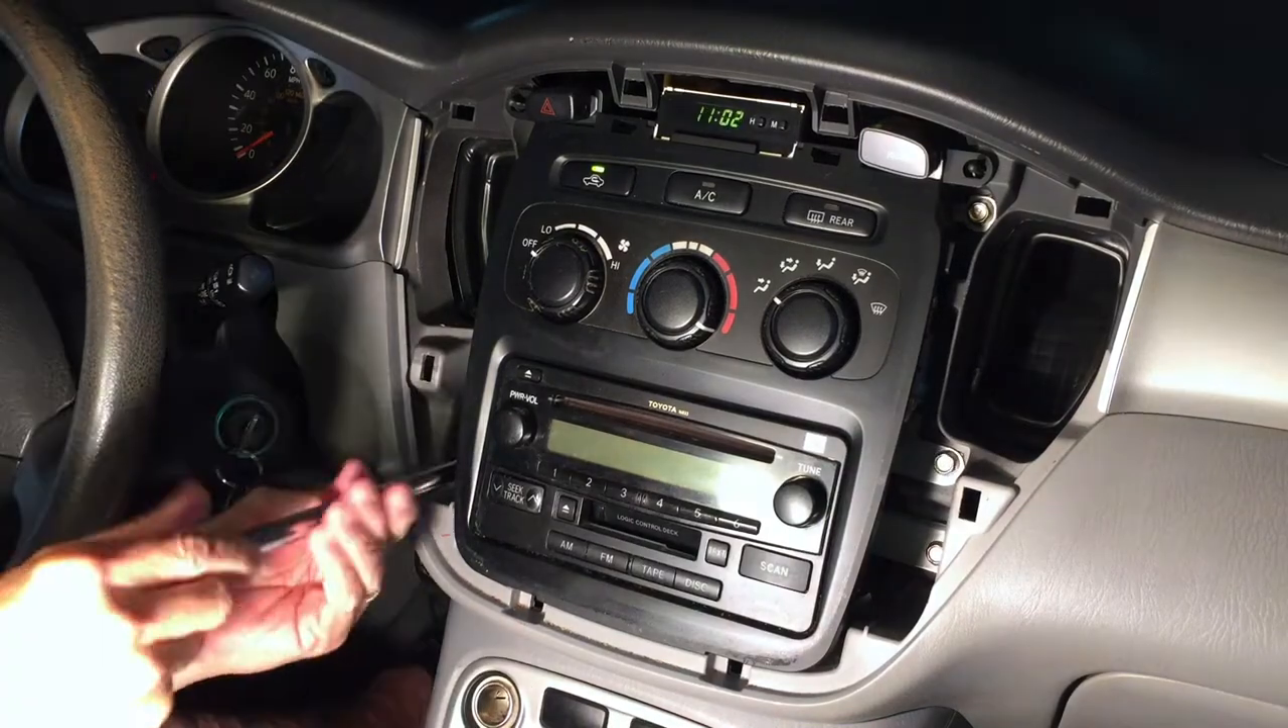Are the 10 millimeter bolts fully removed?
No.